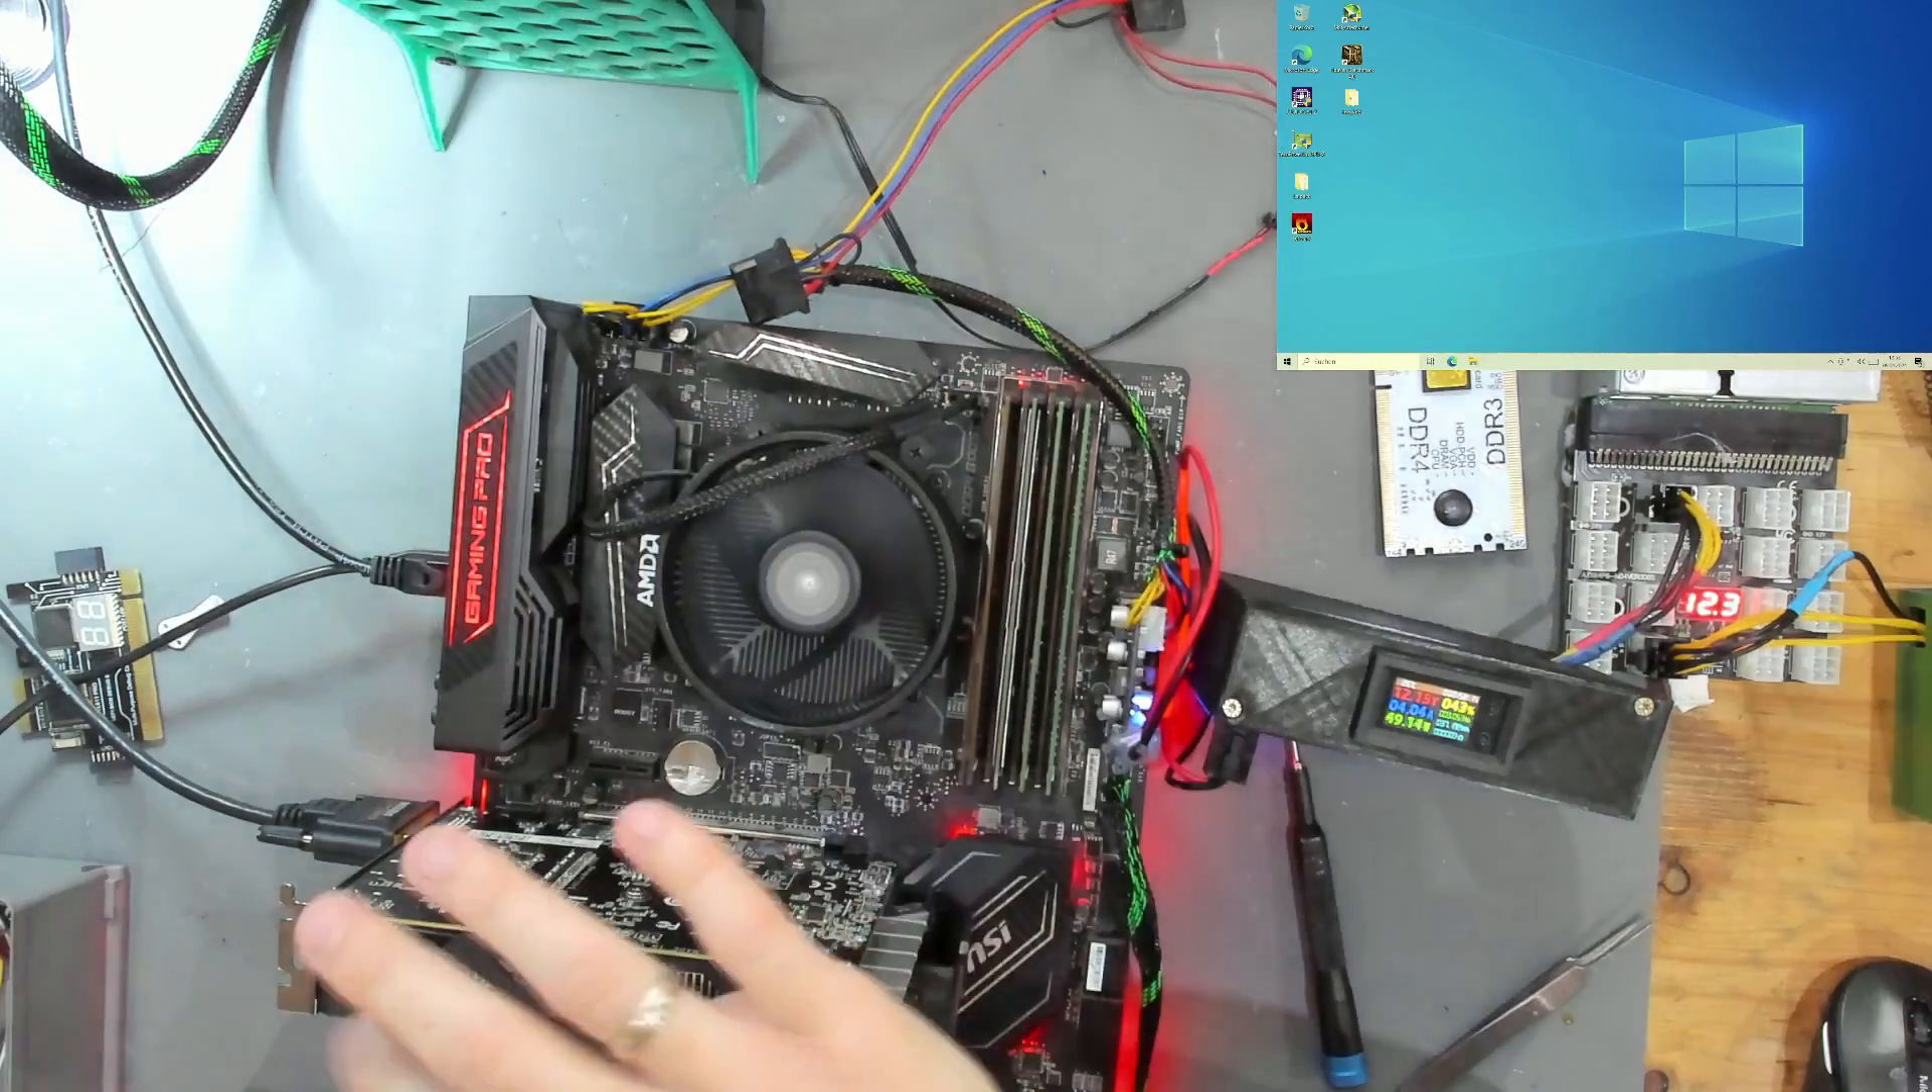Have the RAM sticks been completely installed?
Yes.